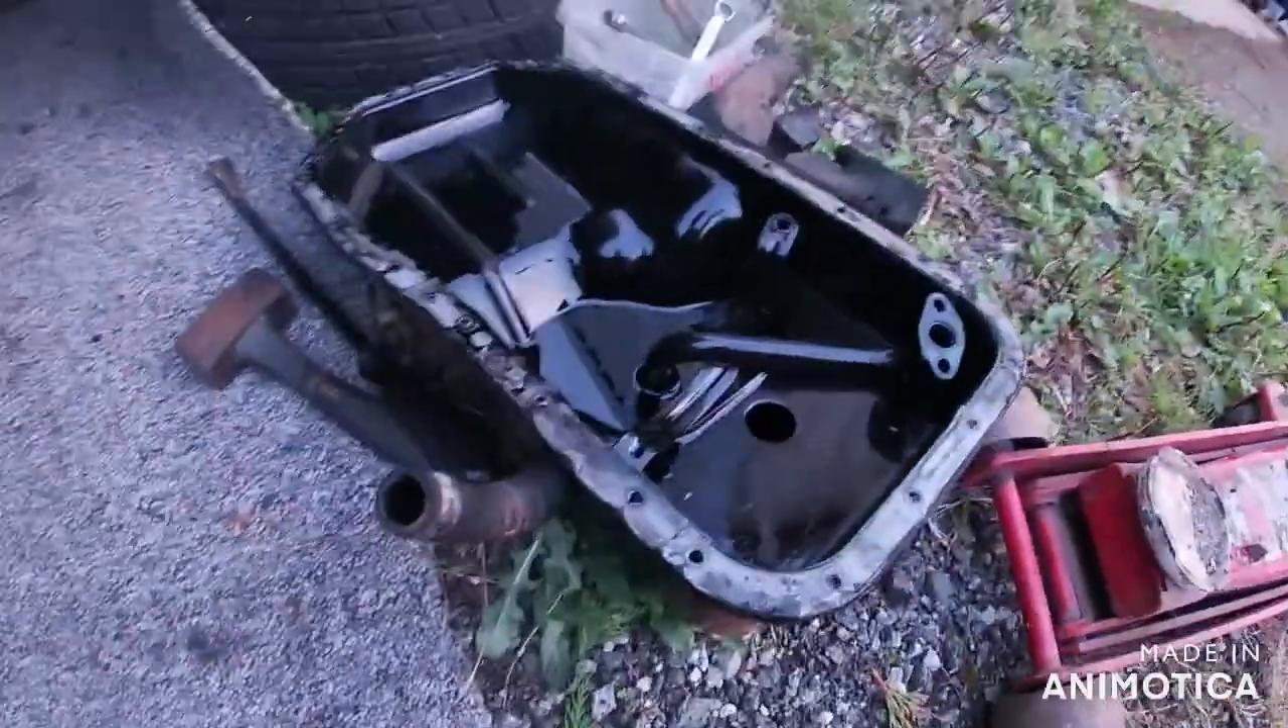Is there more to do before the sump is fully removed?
No.